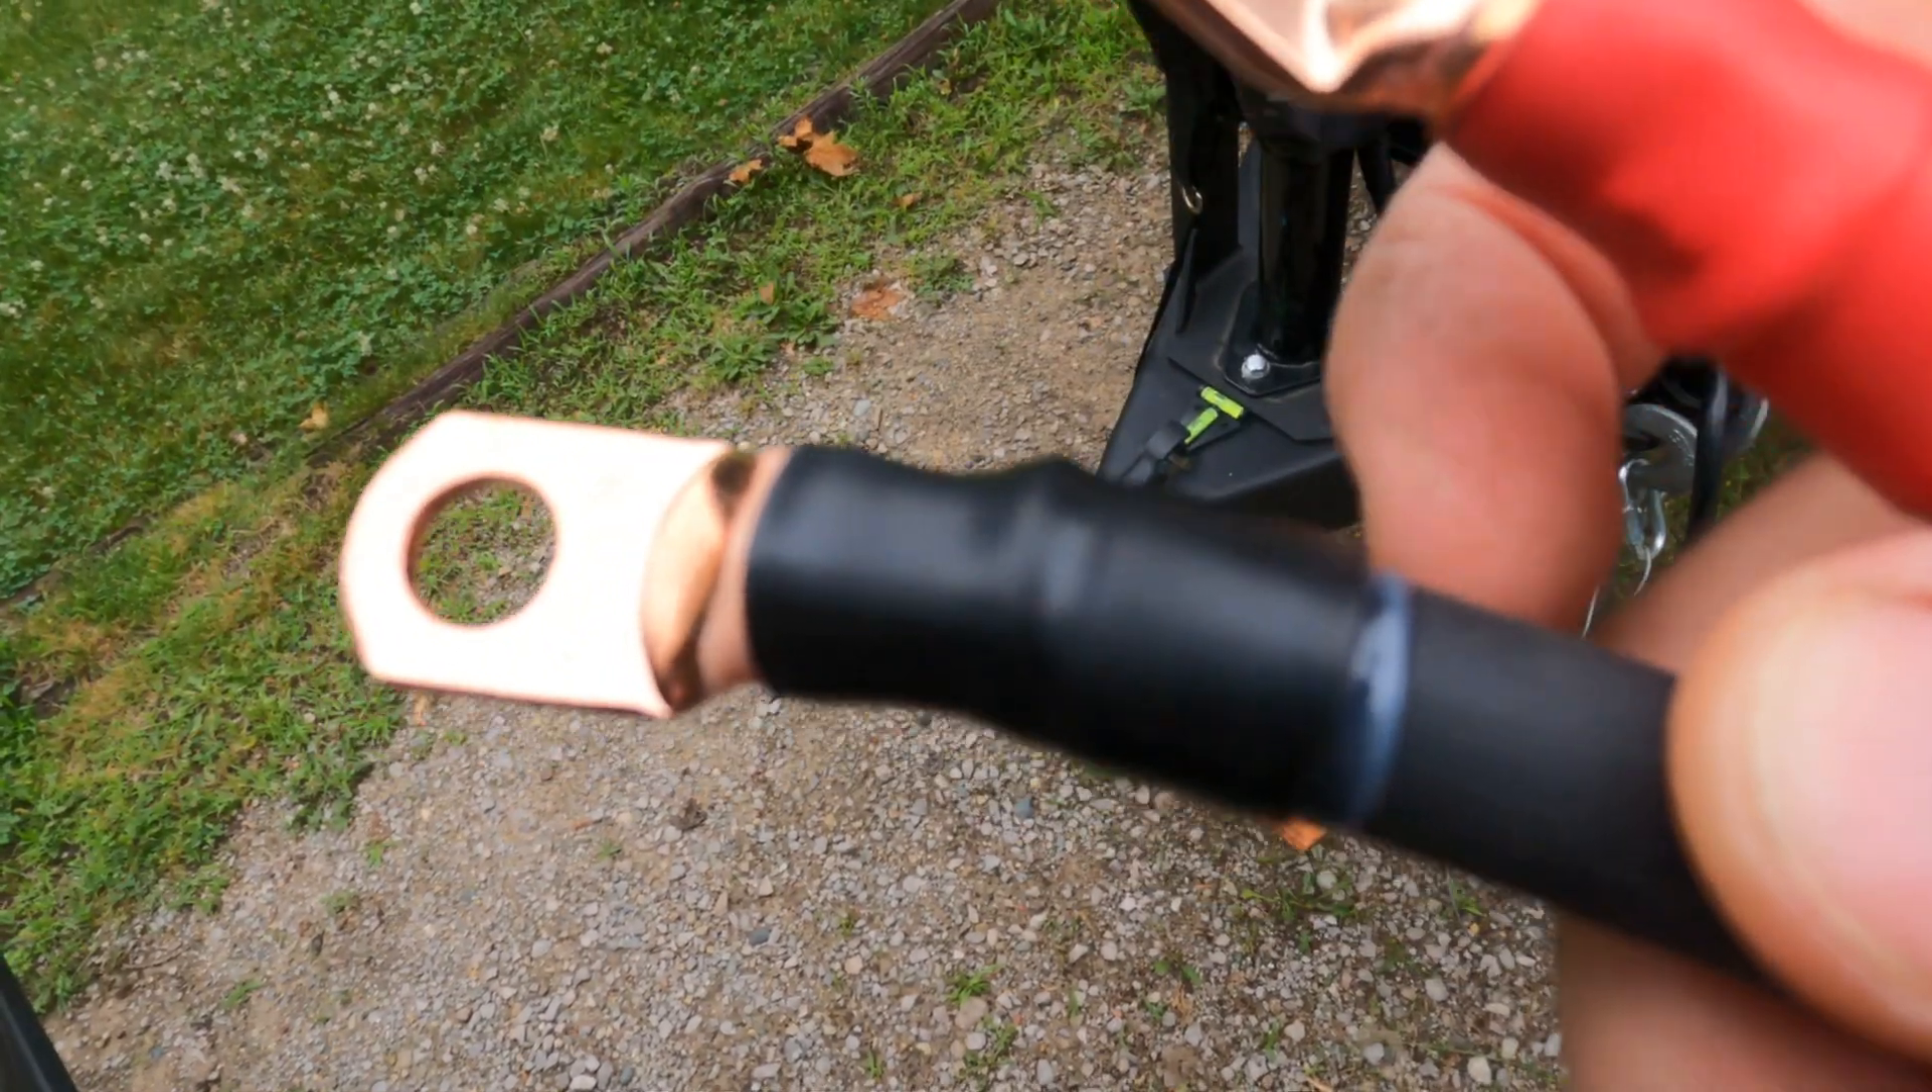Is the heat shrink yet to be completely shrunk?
No.